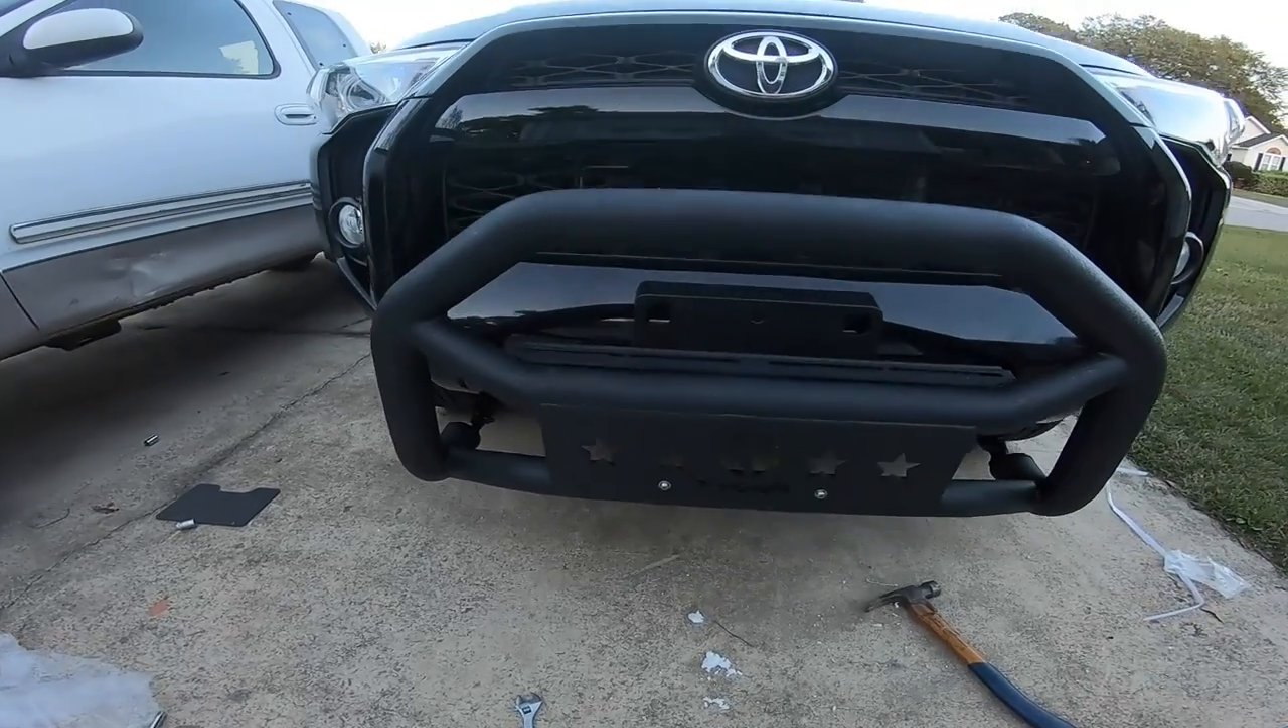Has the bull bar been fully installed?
Yes.